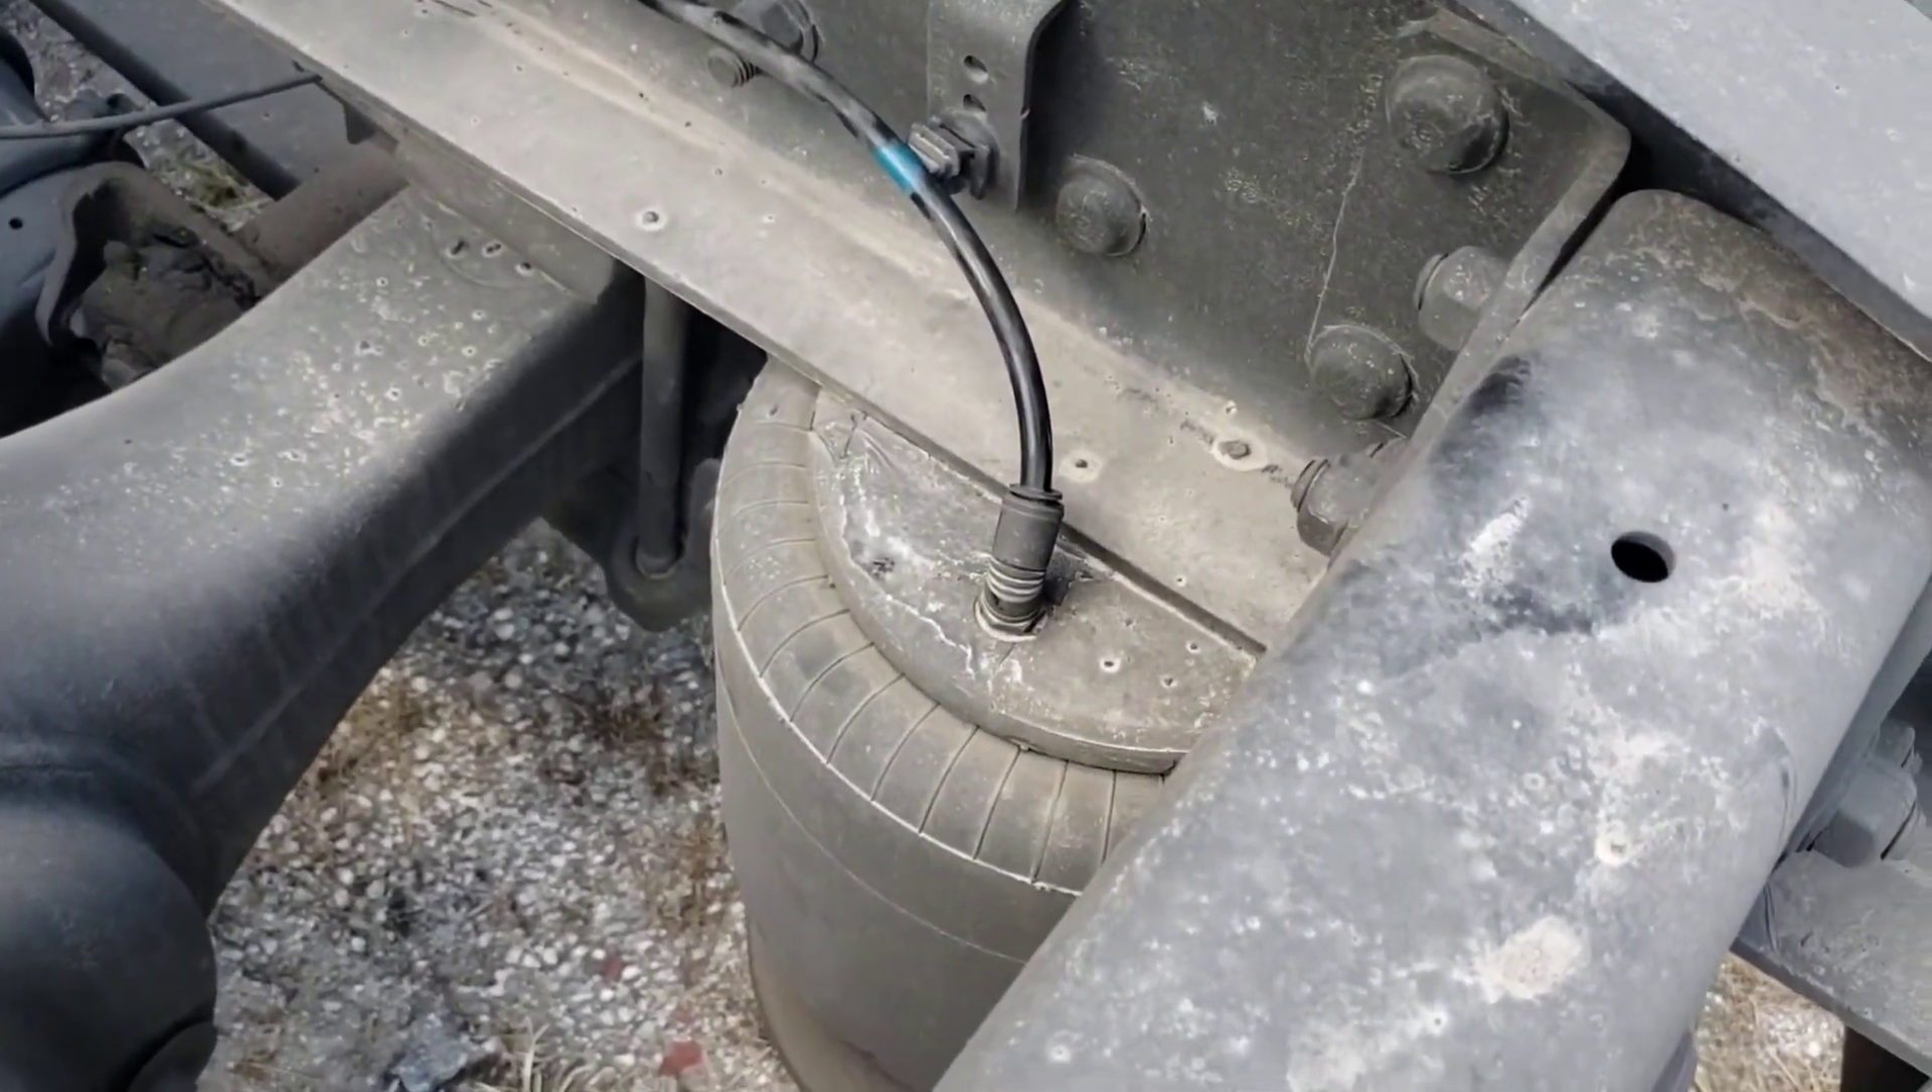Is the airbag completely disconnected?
No.